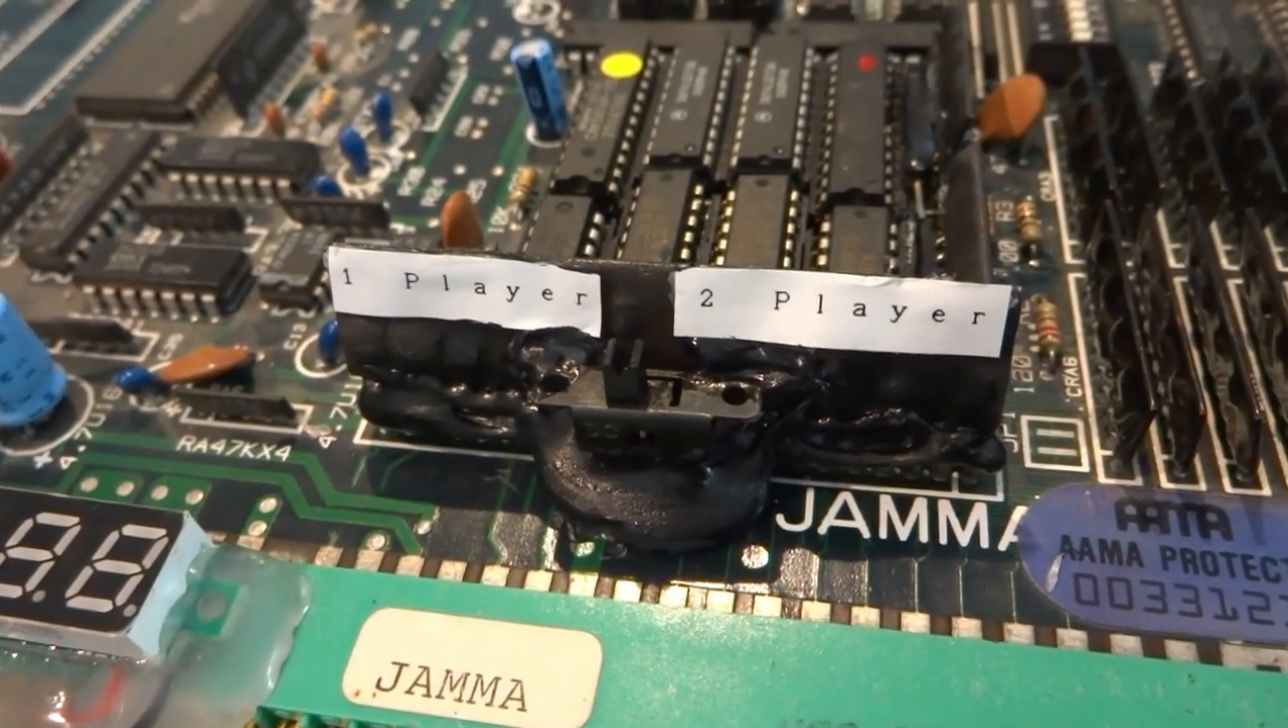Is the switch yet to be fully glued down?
No.